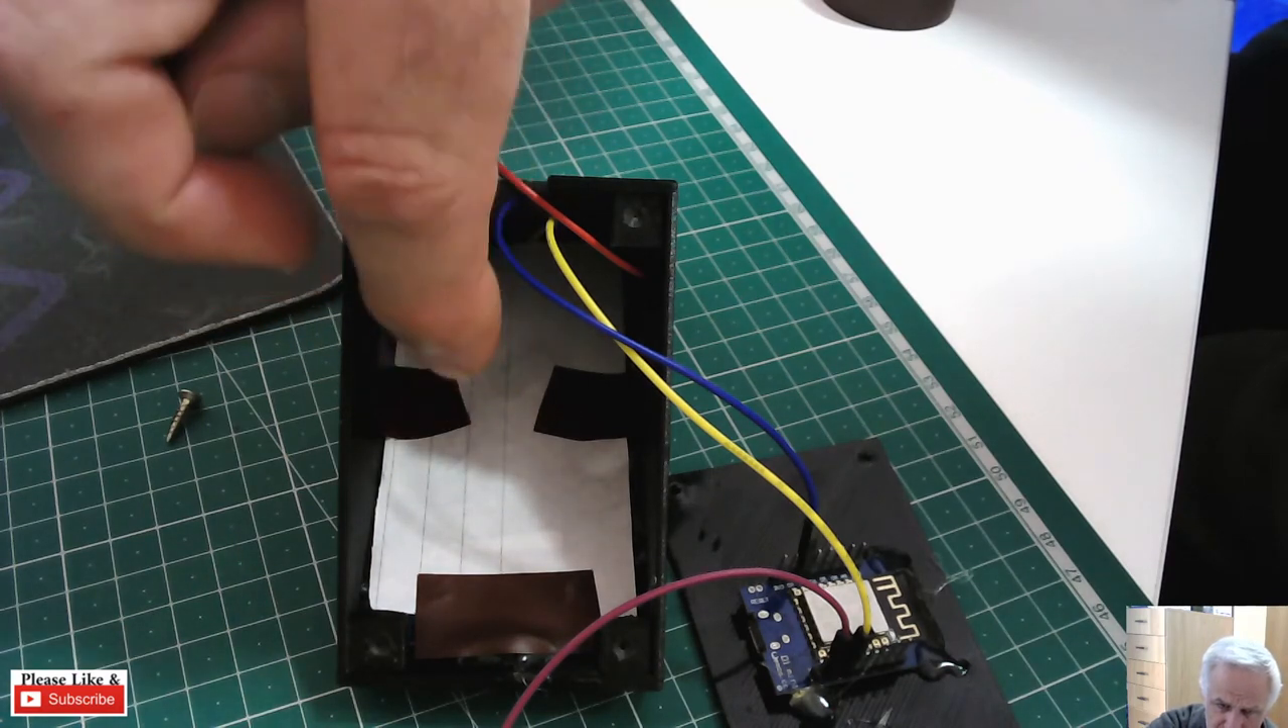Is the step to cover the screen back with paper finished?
Yes.